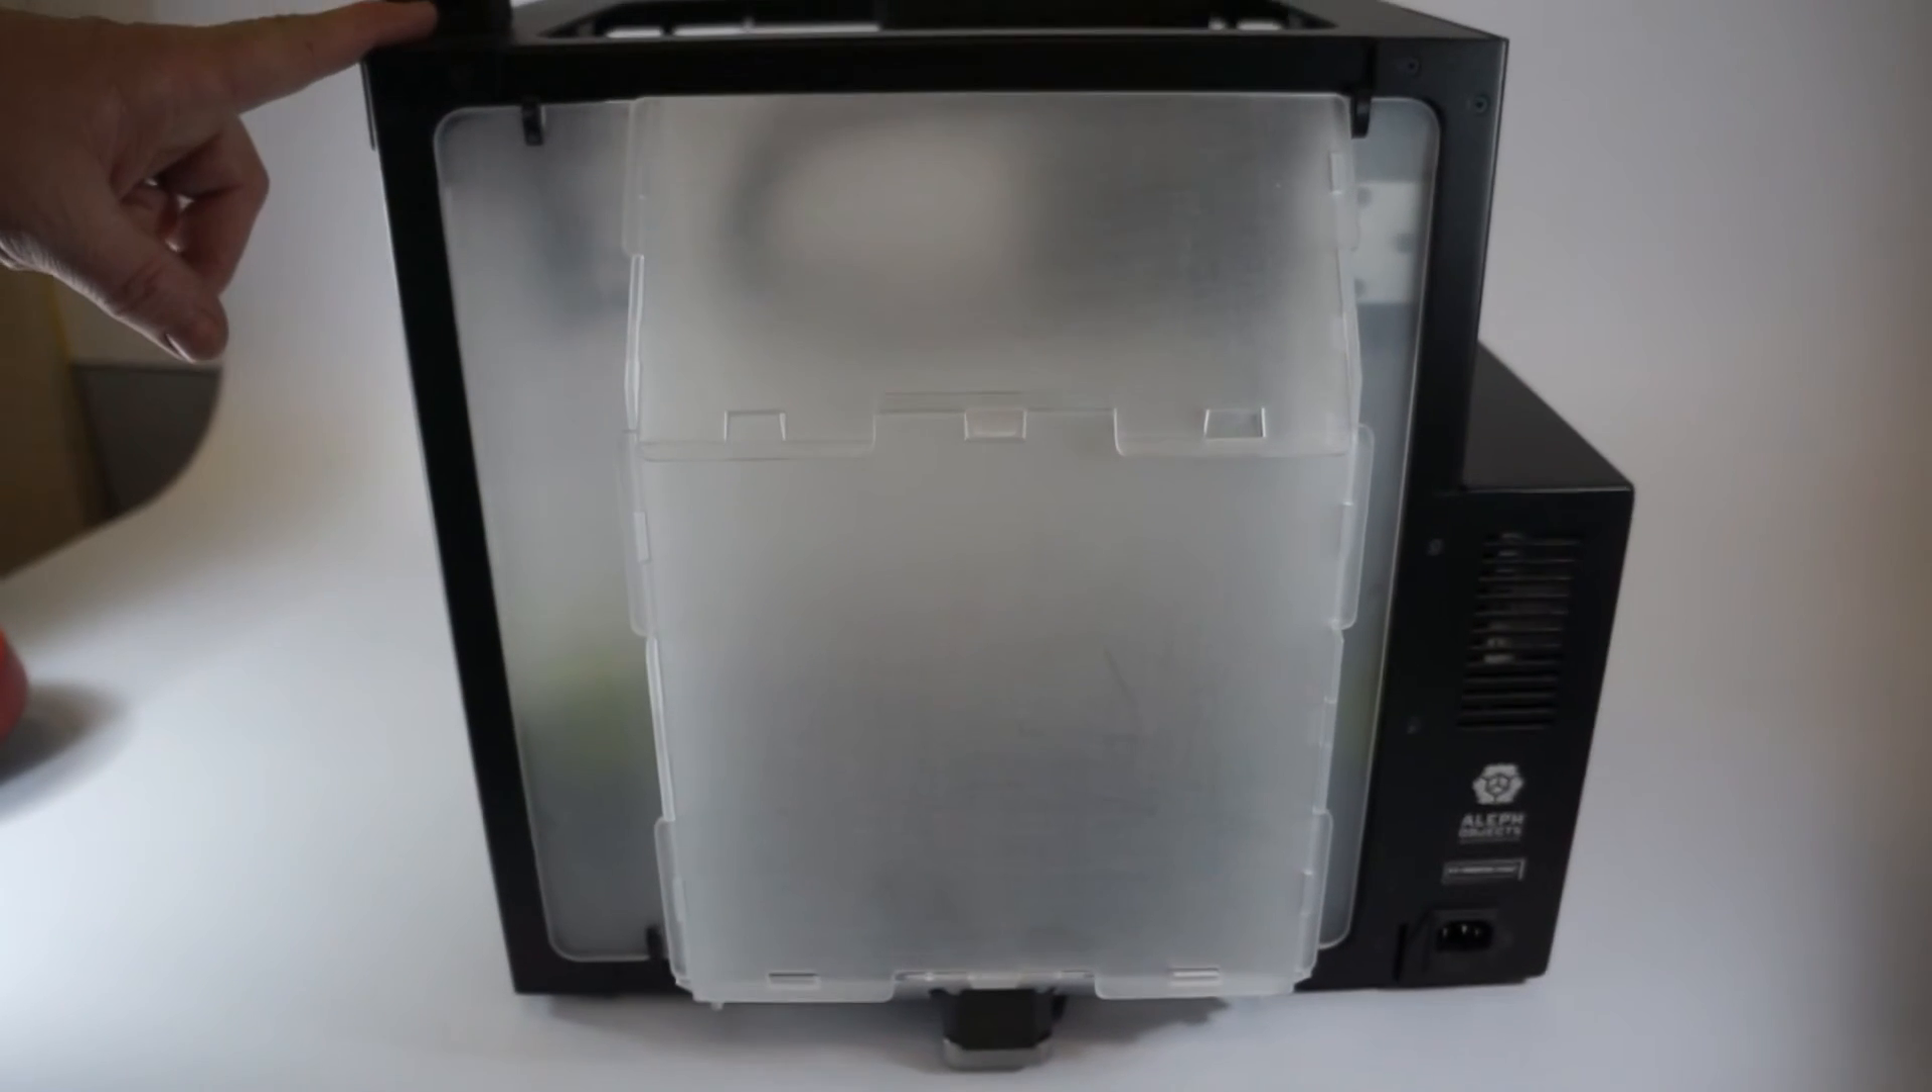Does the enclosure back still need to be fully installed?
No.